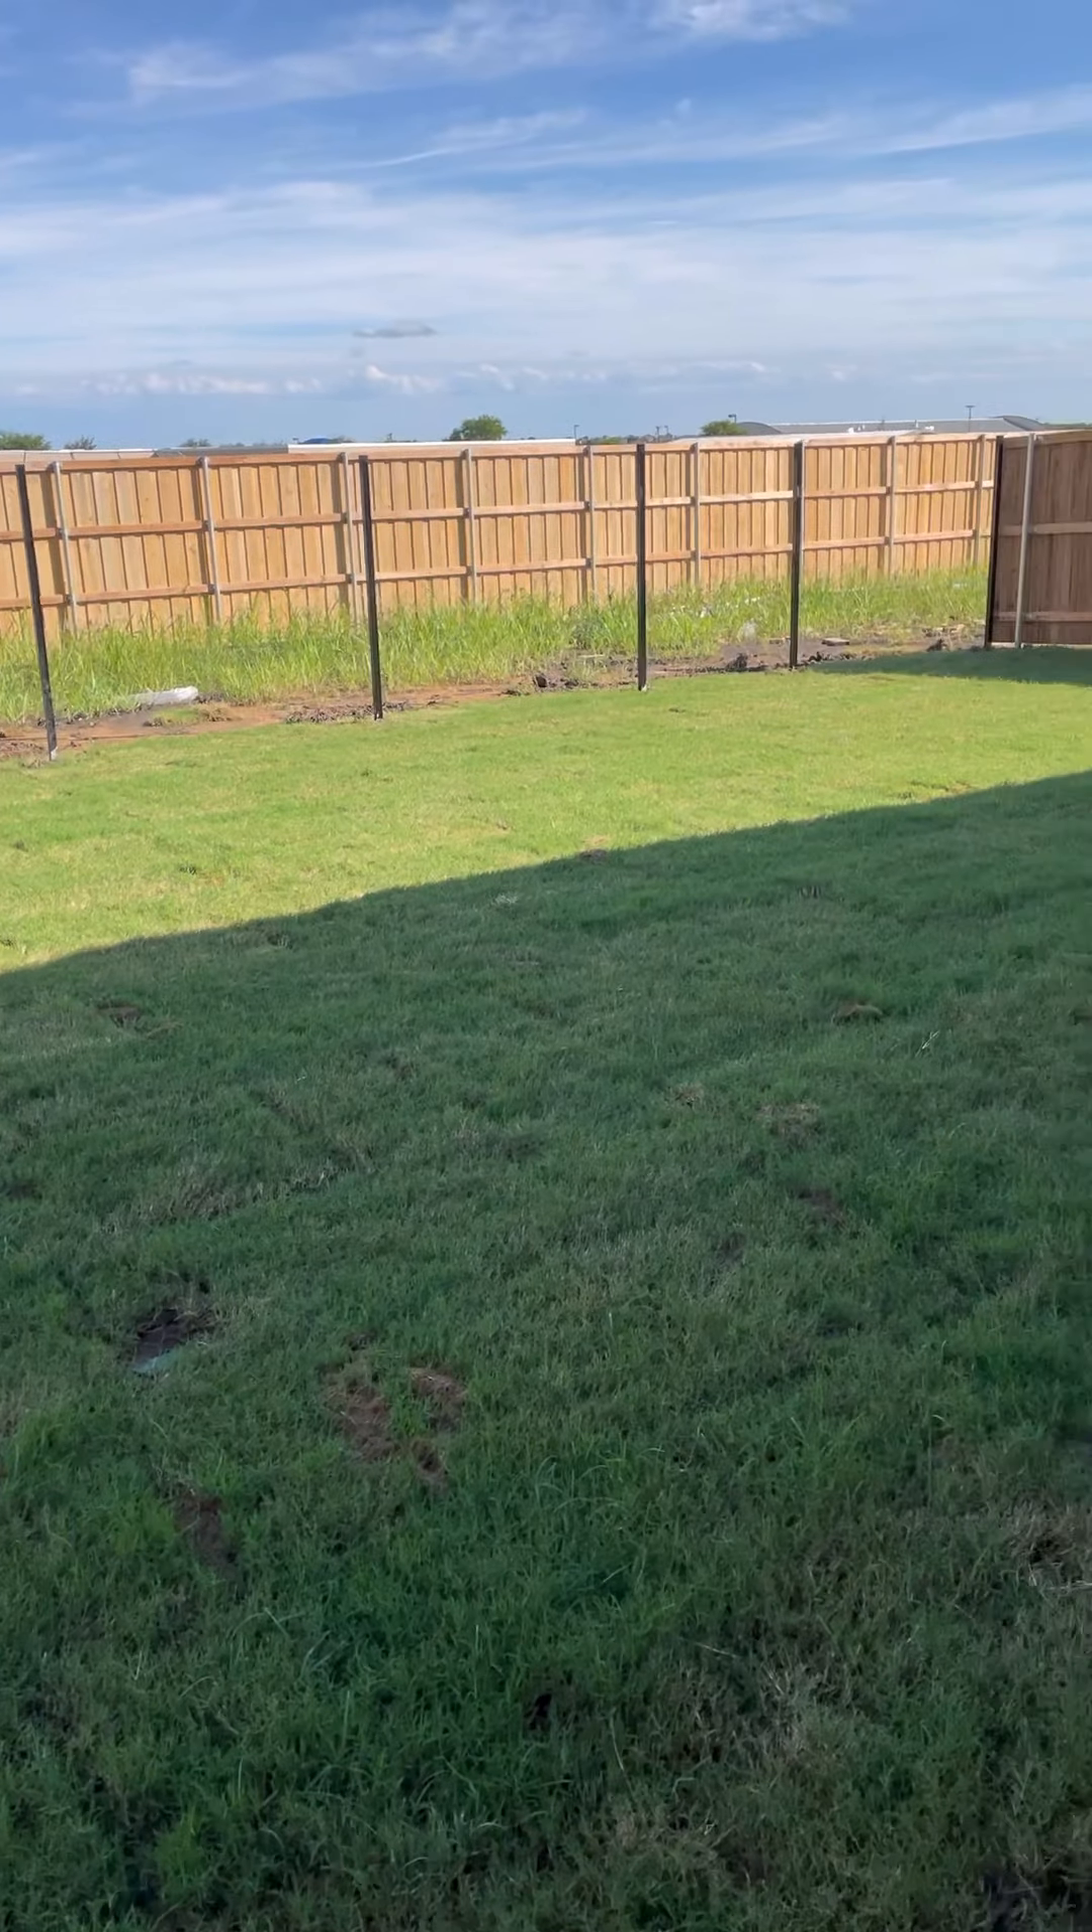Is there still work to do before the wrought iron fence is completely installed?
Yes.